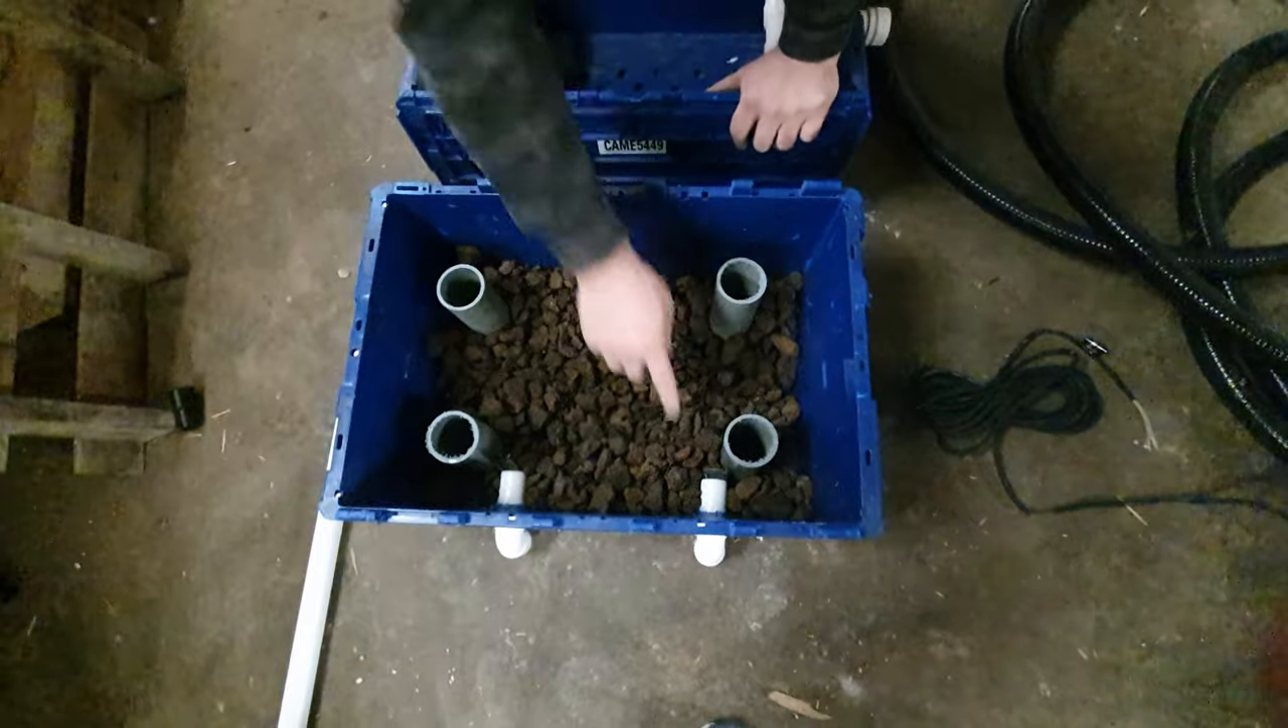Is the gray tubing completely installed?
Yes.